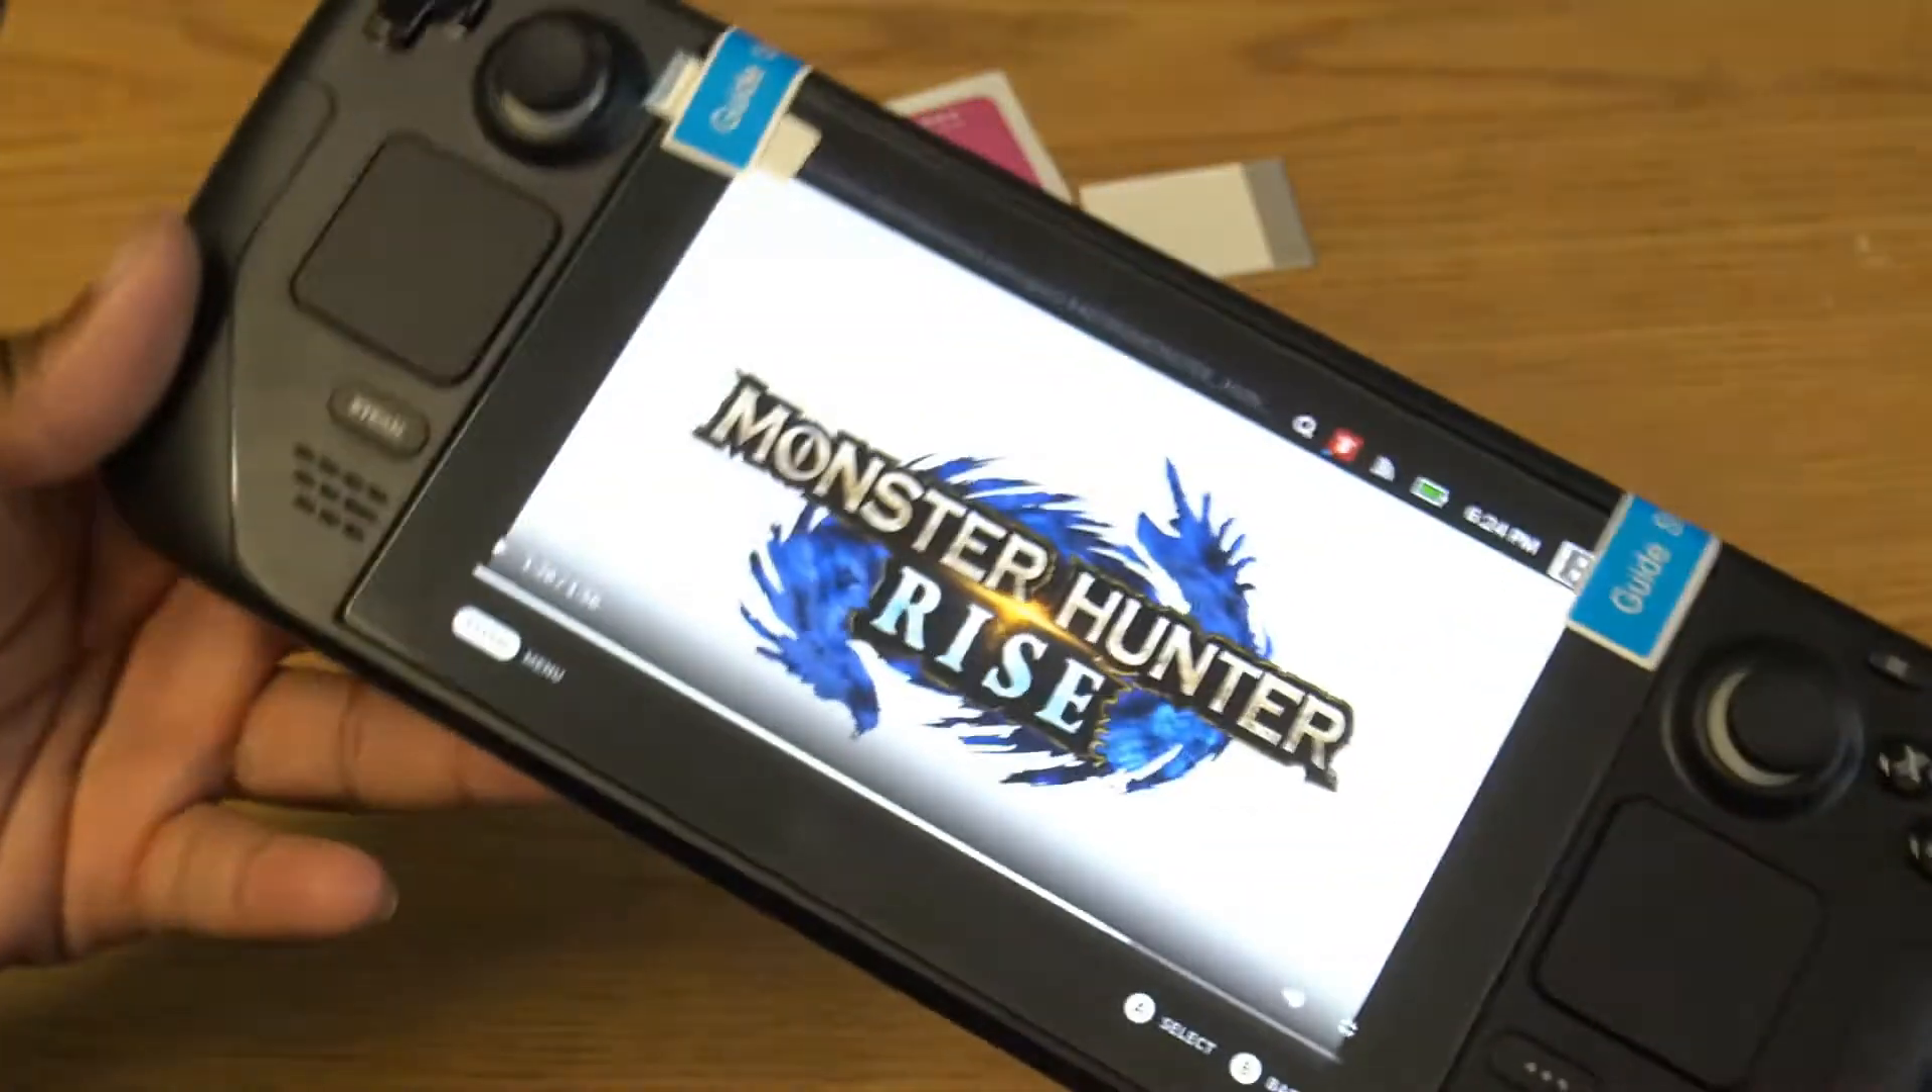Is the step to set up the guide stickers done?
Yes.